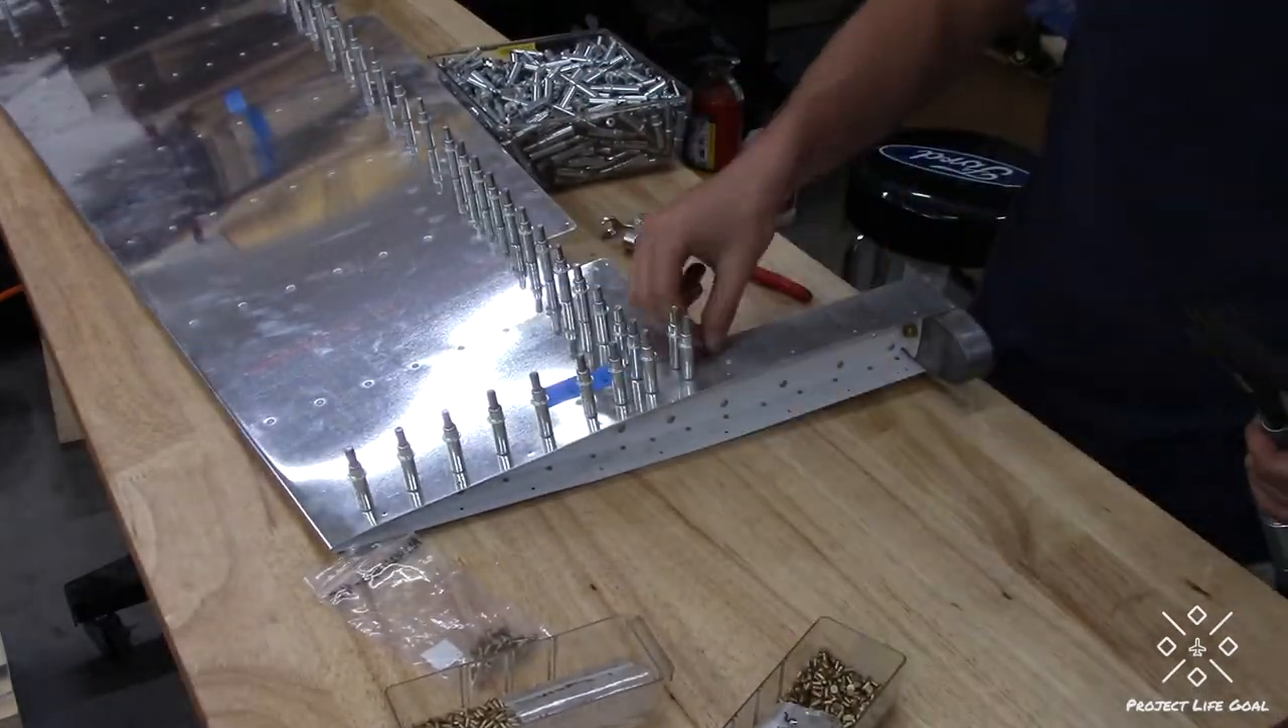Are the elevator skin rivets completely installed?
No.